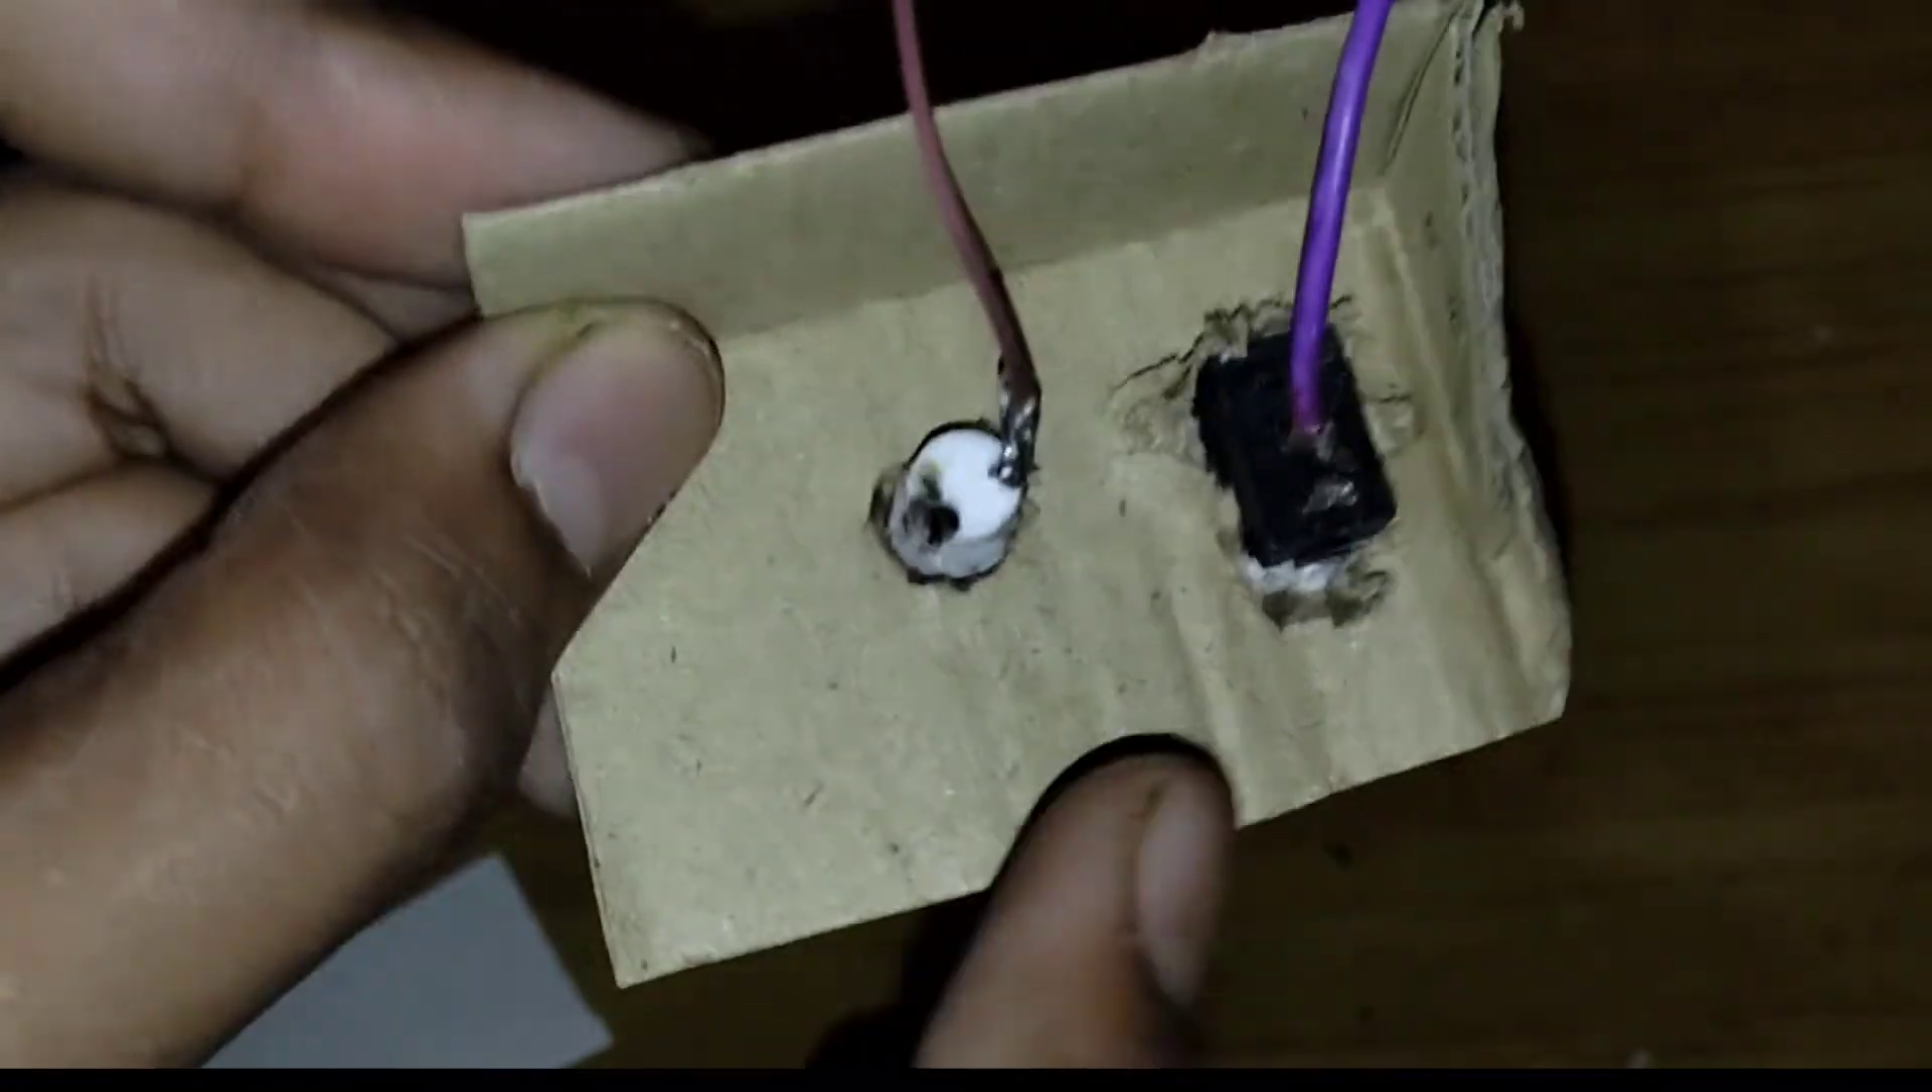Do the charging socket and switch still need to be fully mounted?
No.